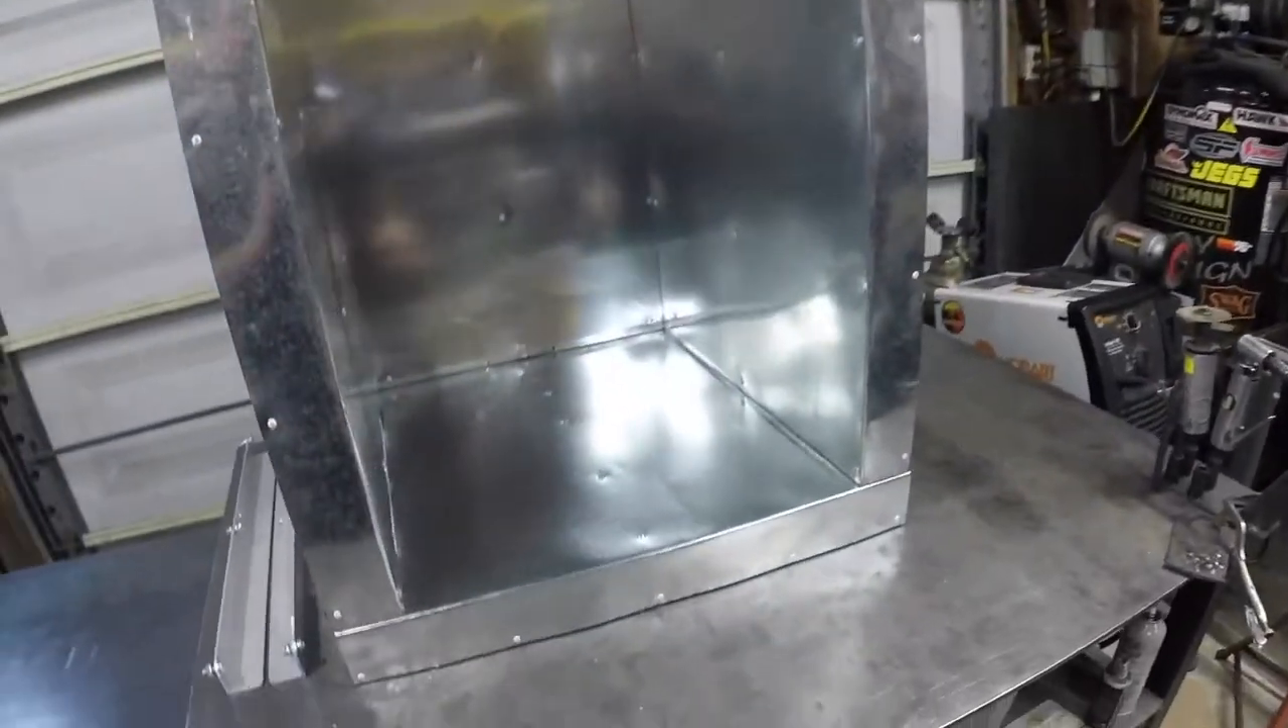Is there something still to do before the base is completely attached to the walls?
No.